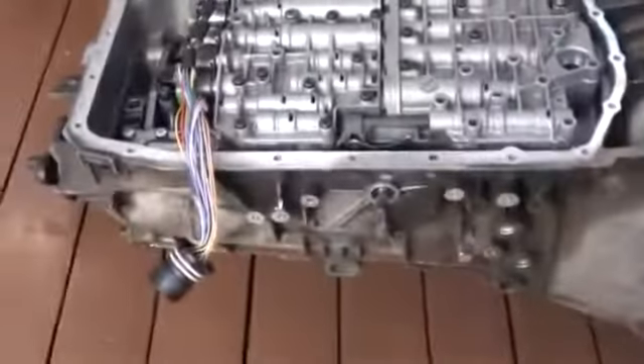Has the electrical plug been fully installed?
No.